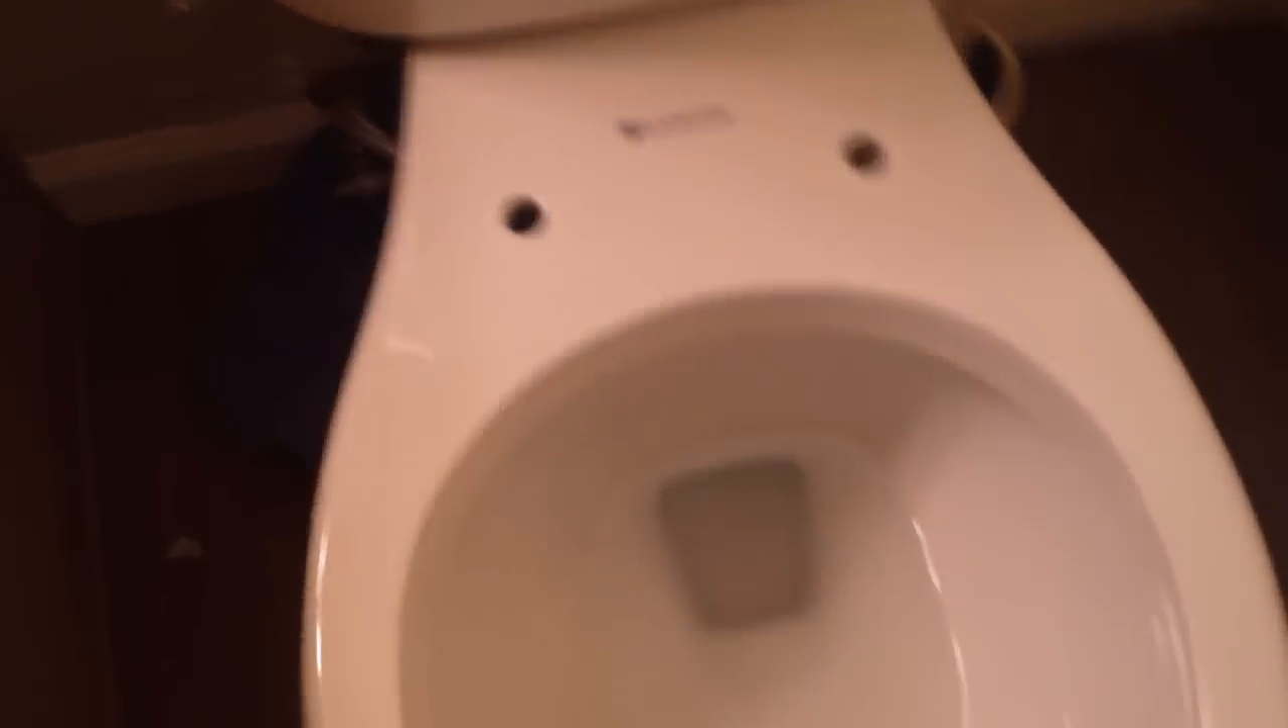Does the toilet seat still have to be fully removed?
No.